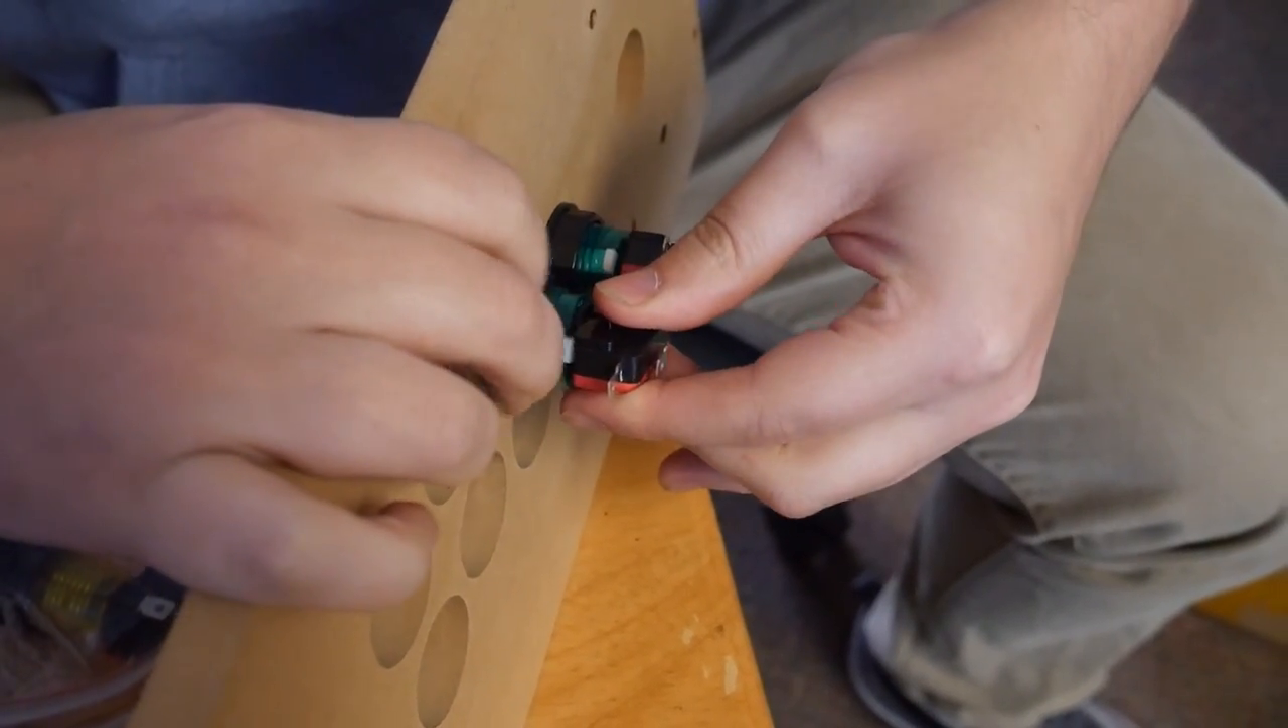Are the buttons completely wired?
No.